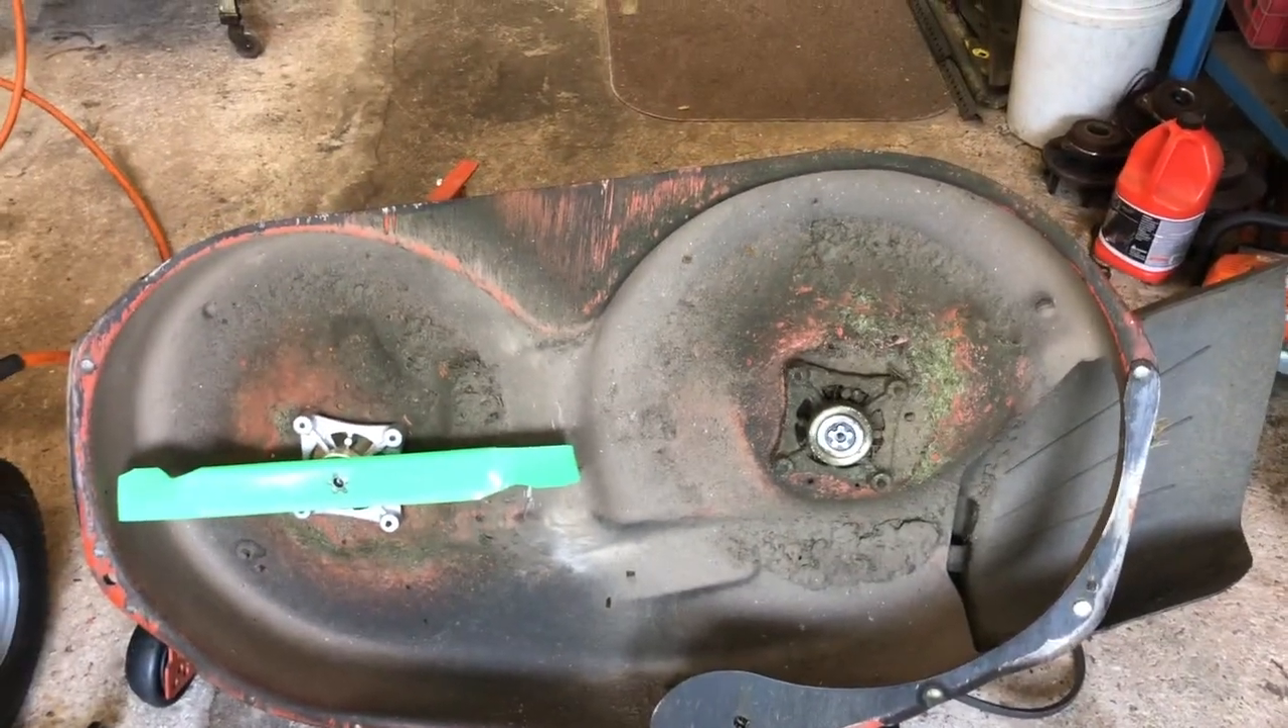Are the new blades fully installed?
No.